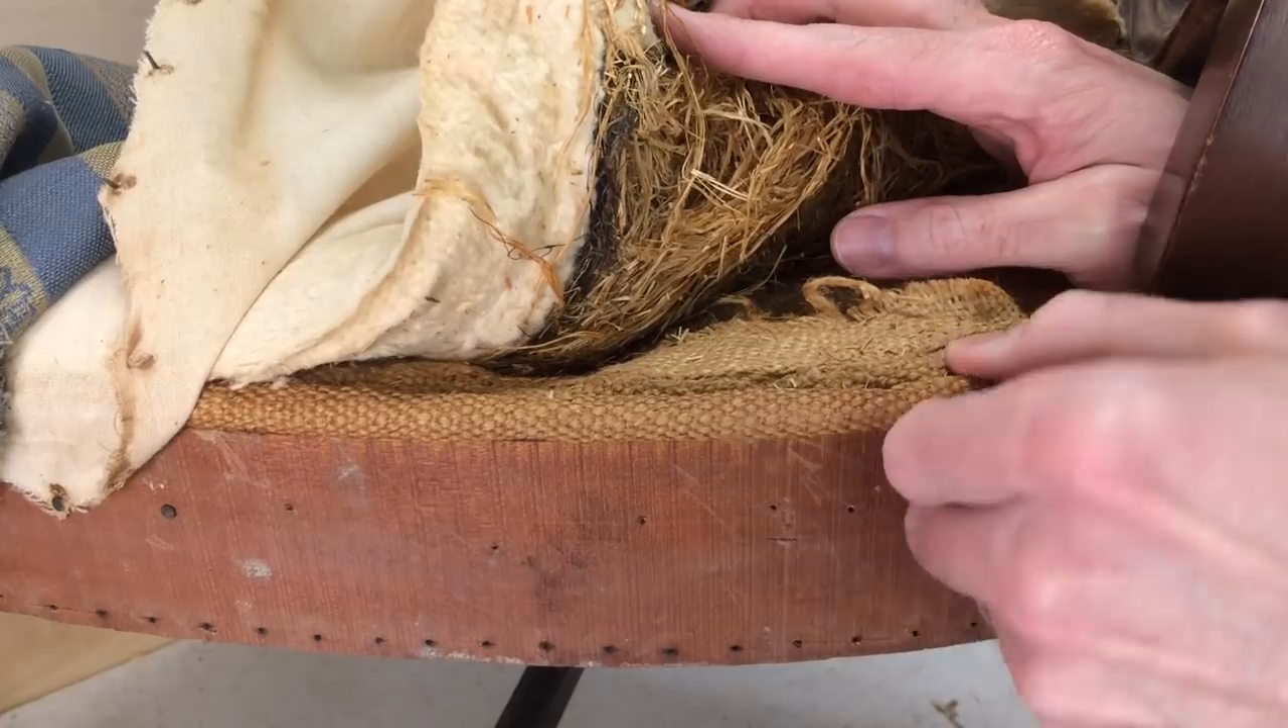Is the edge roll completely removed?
No.